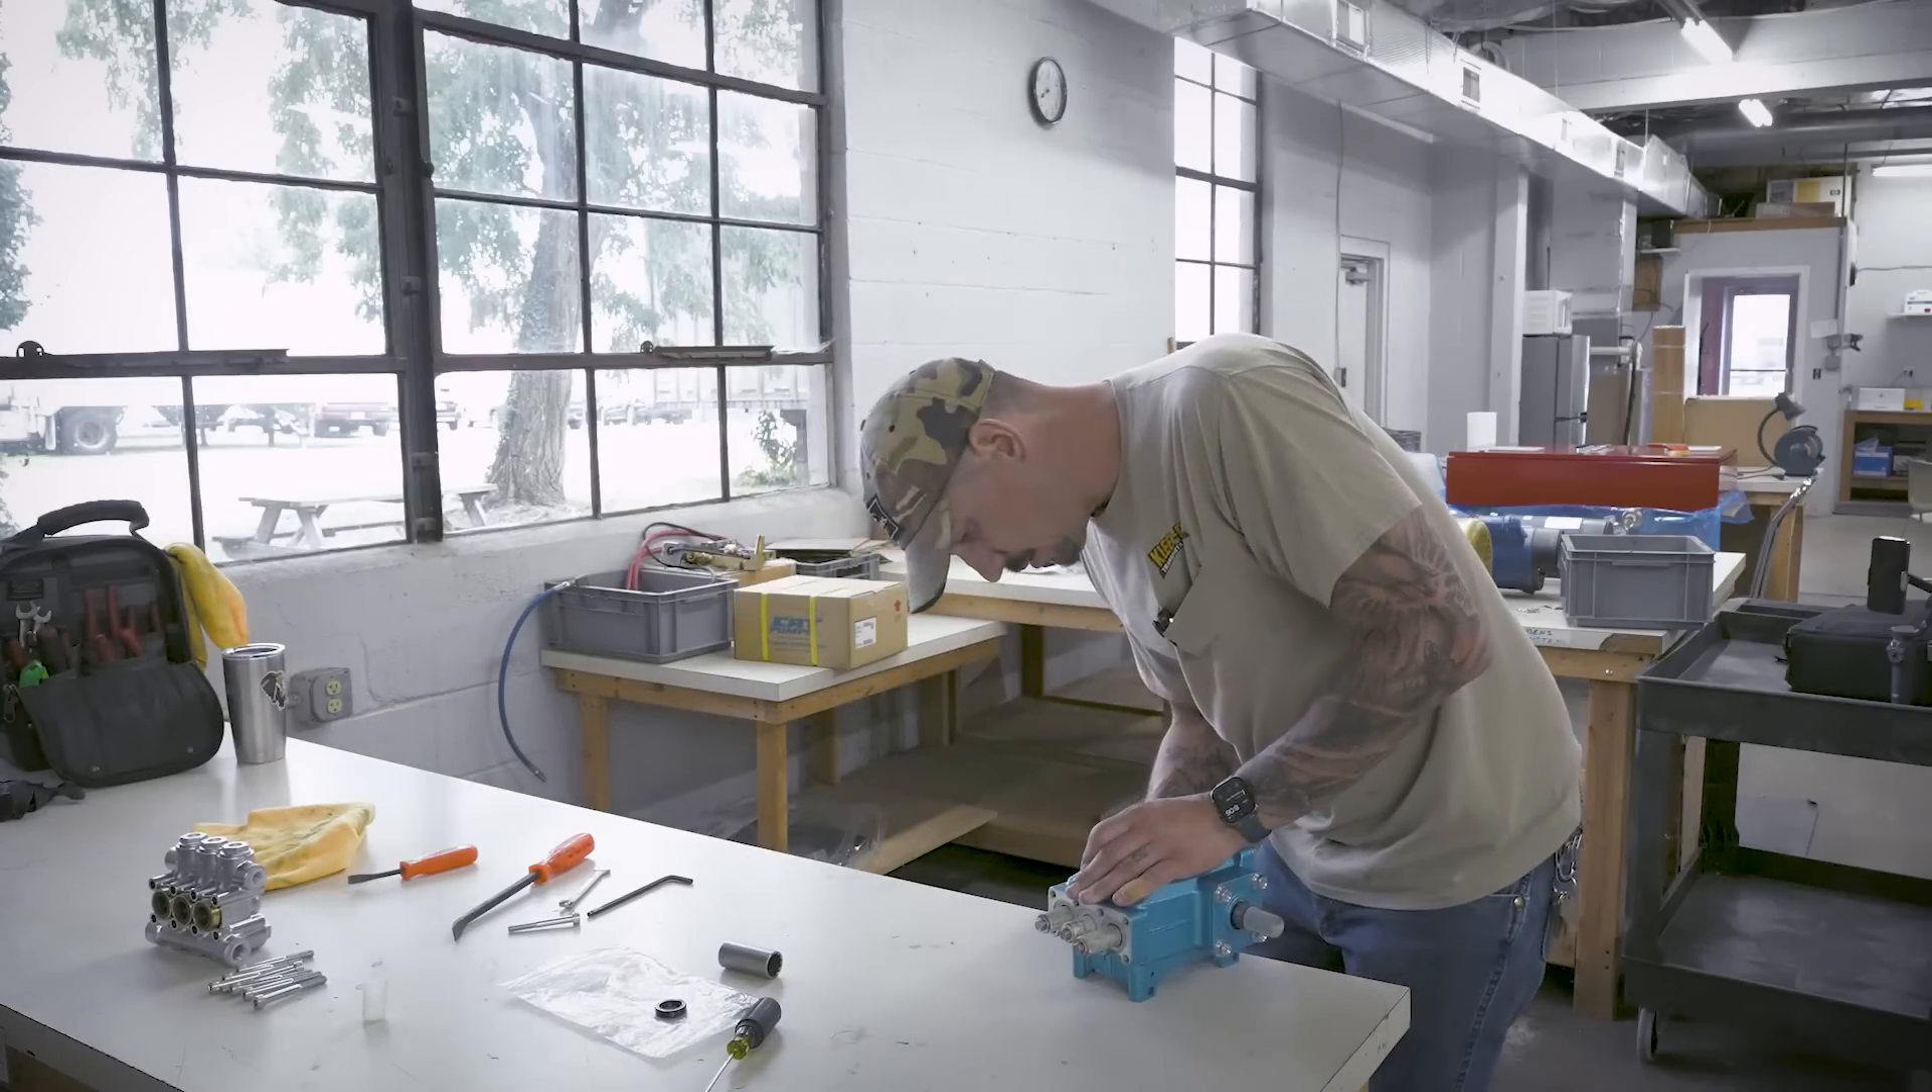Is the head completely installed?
No.